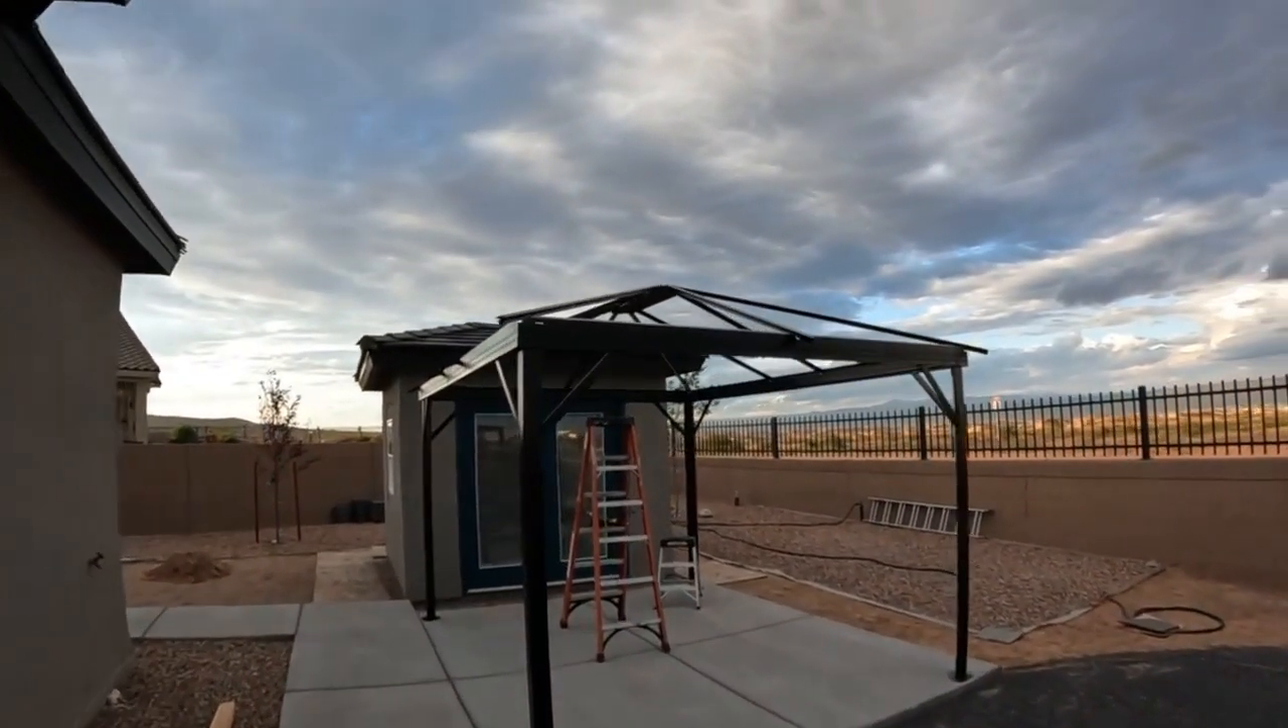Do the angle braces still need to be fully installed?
No.